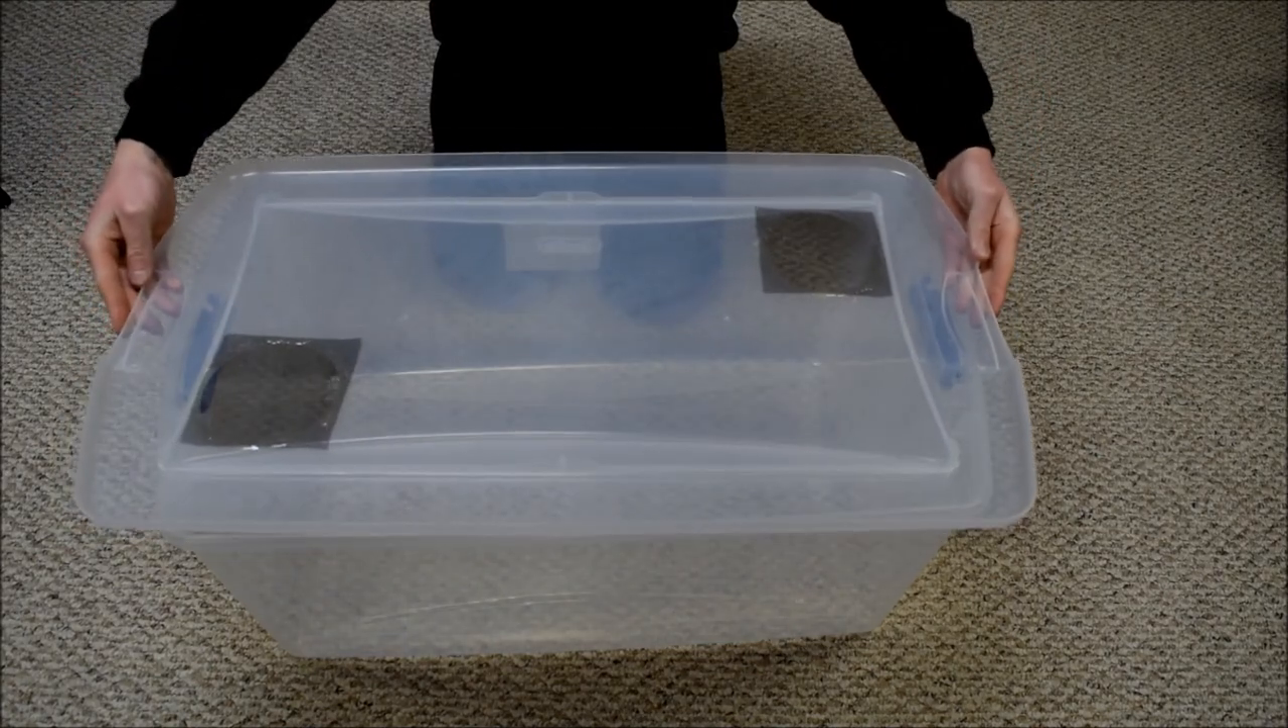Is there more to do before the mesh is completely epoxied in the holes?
No.